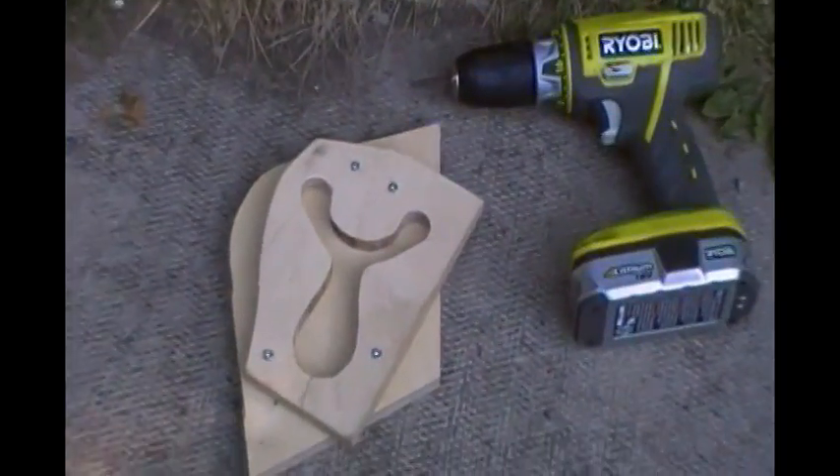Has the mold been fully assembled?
Yes.